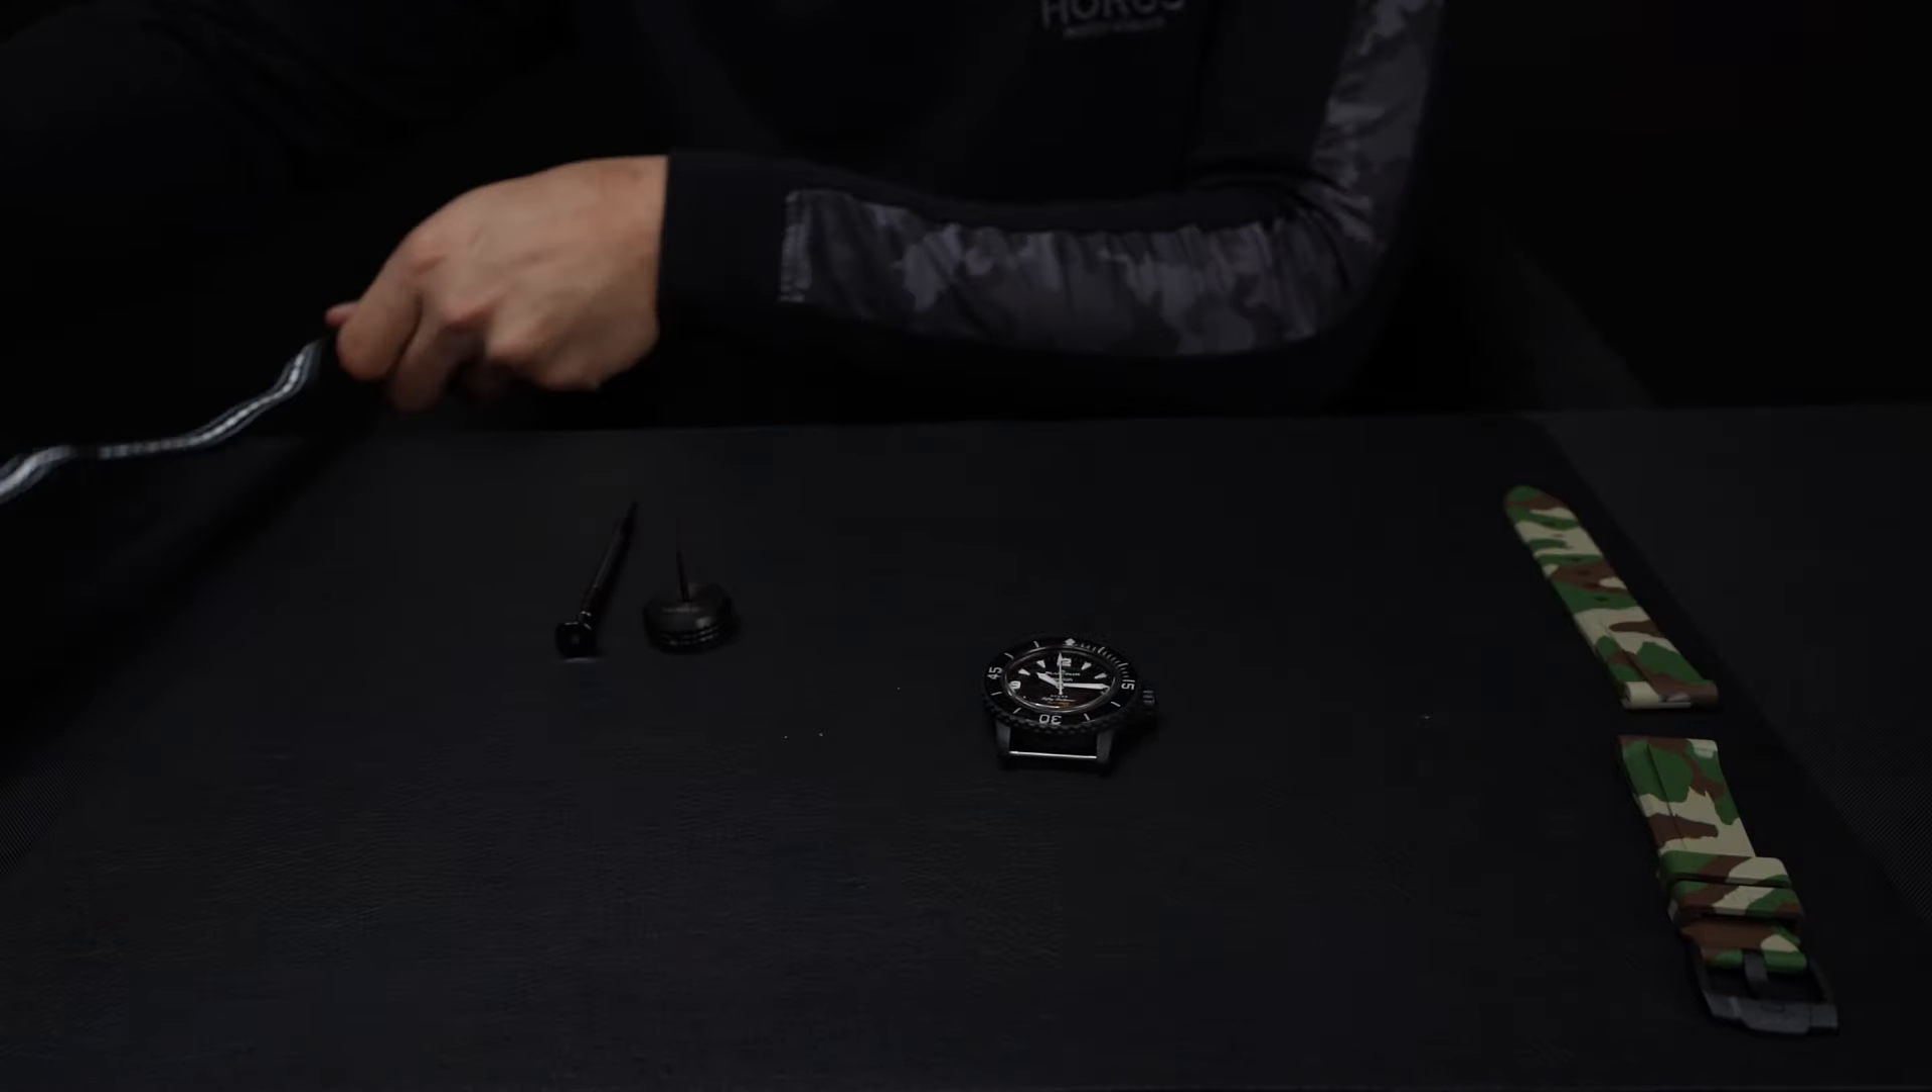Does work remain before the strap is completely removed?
No.